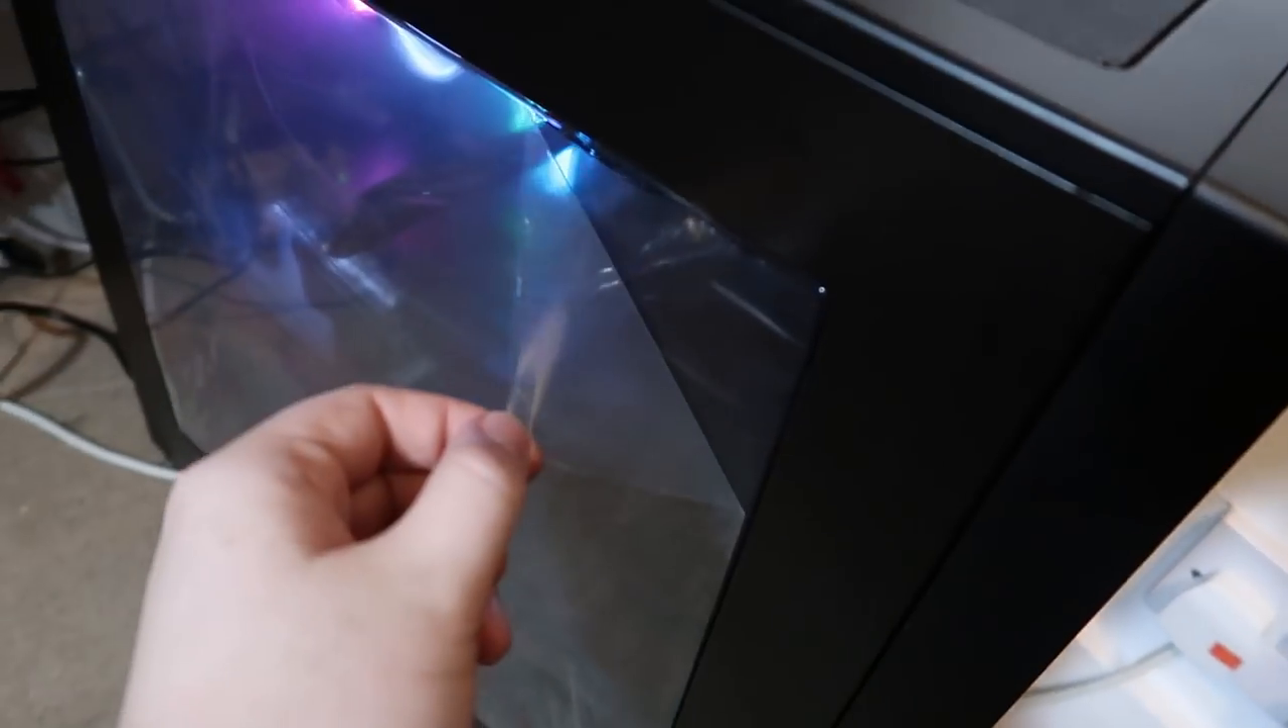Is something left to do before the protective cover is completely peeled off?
Yes.